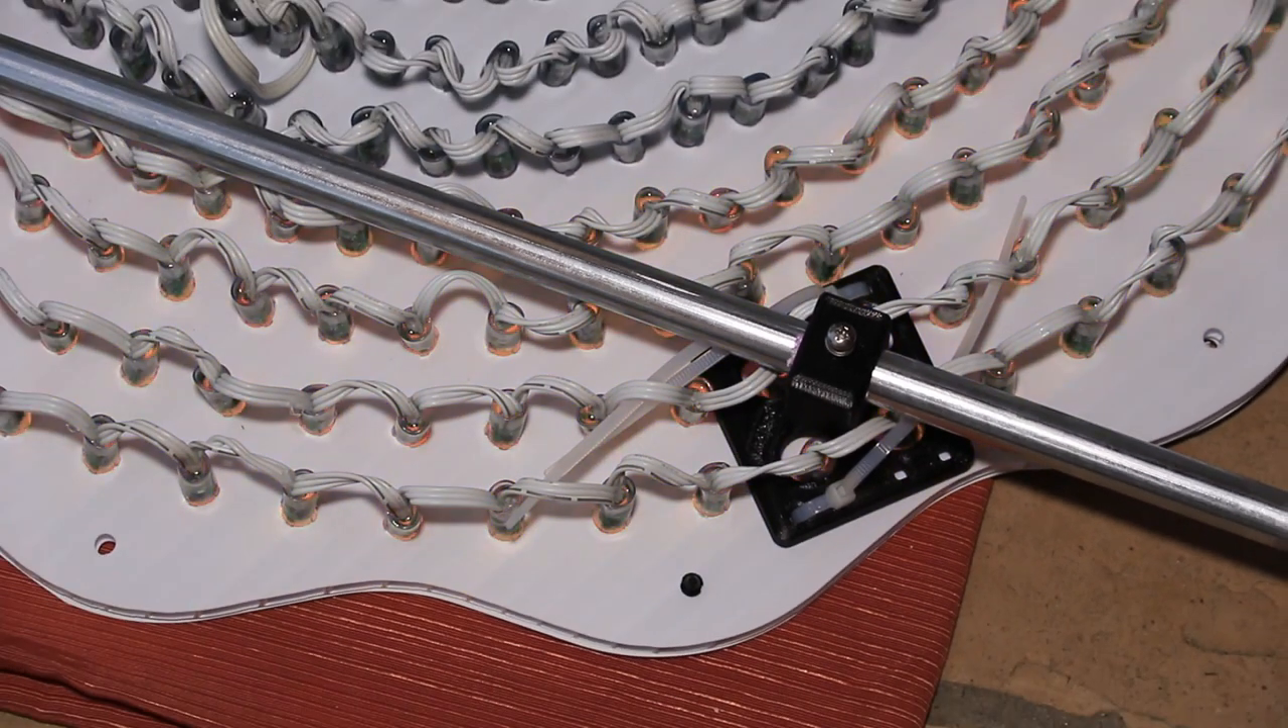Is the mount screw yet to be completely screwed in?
No.